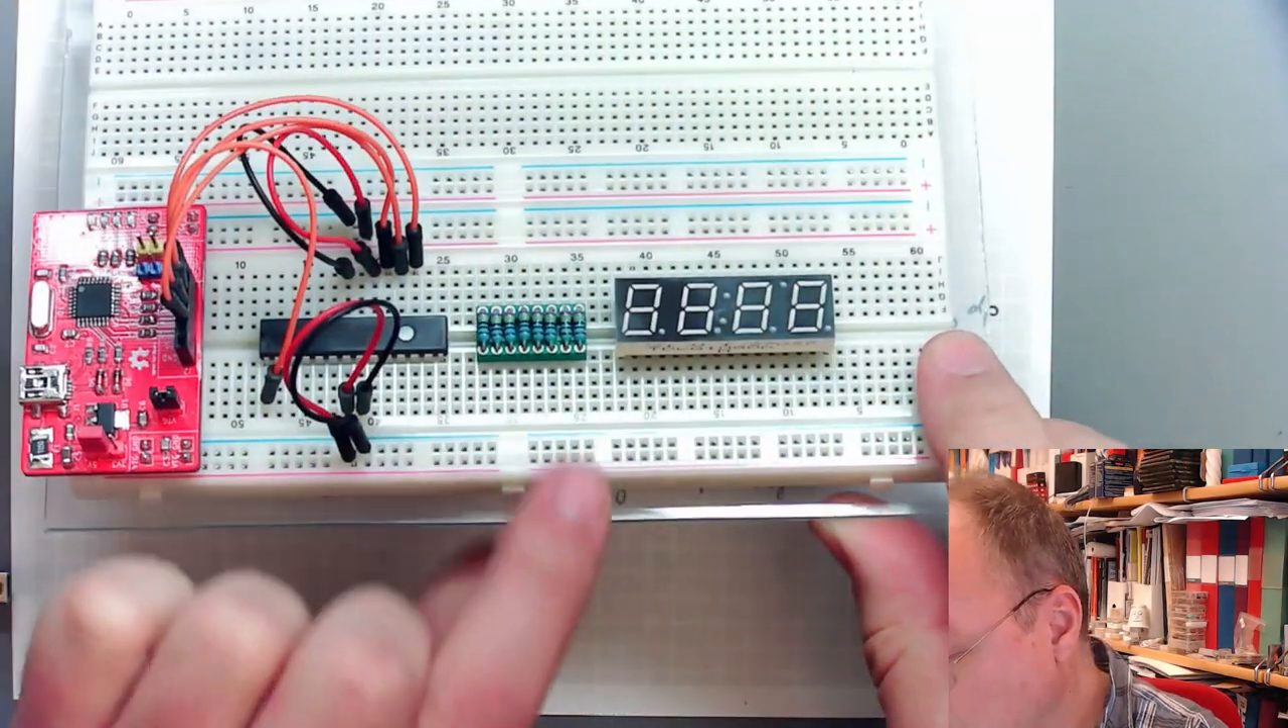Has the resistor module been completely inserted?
Yes.